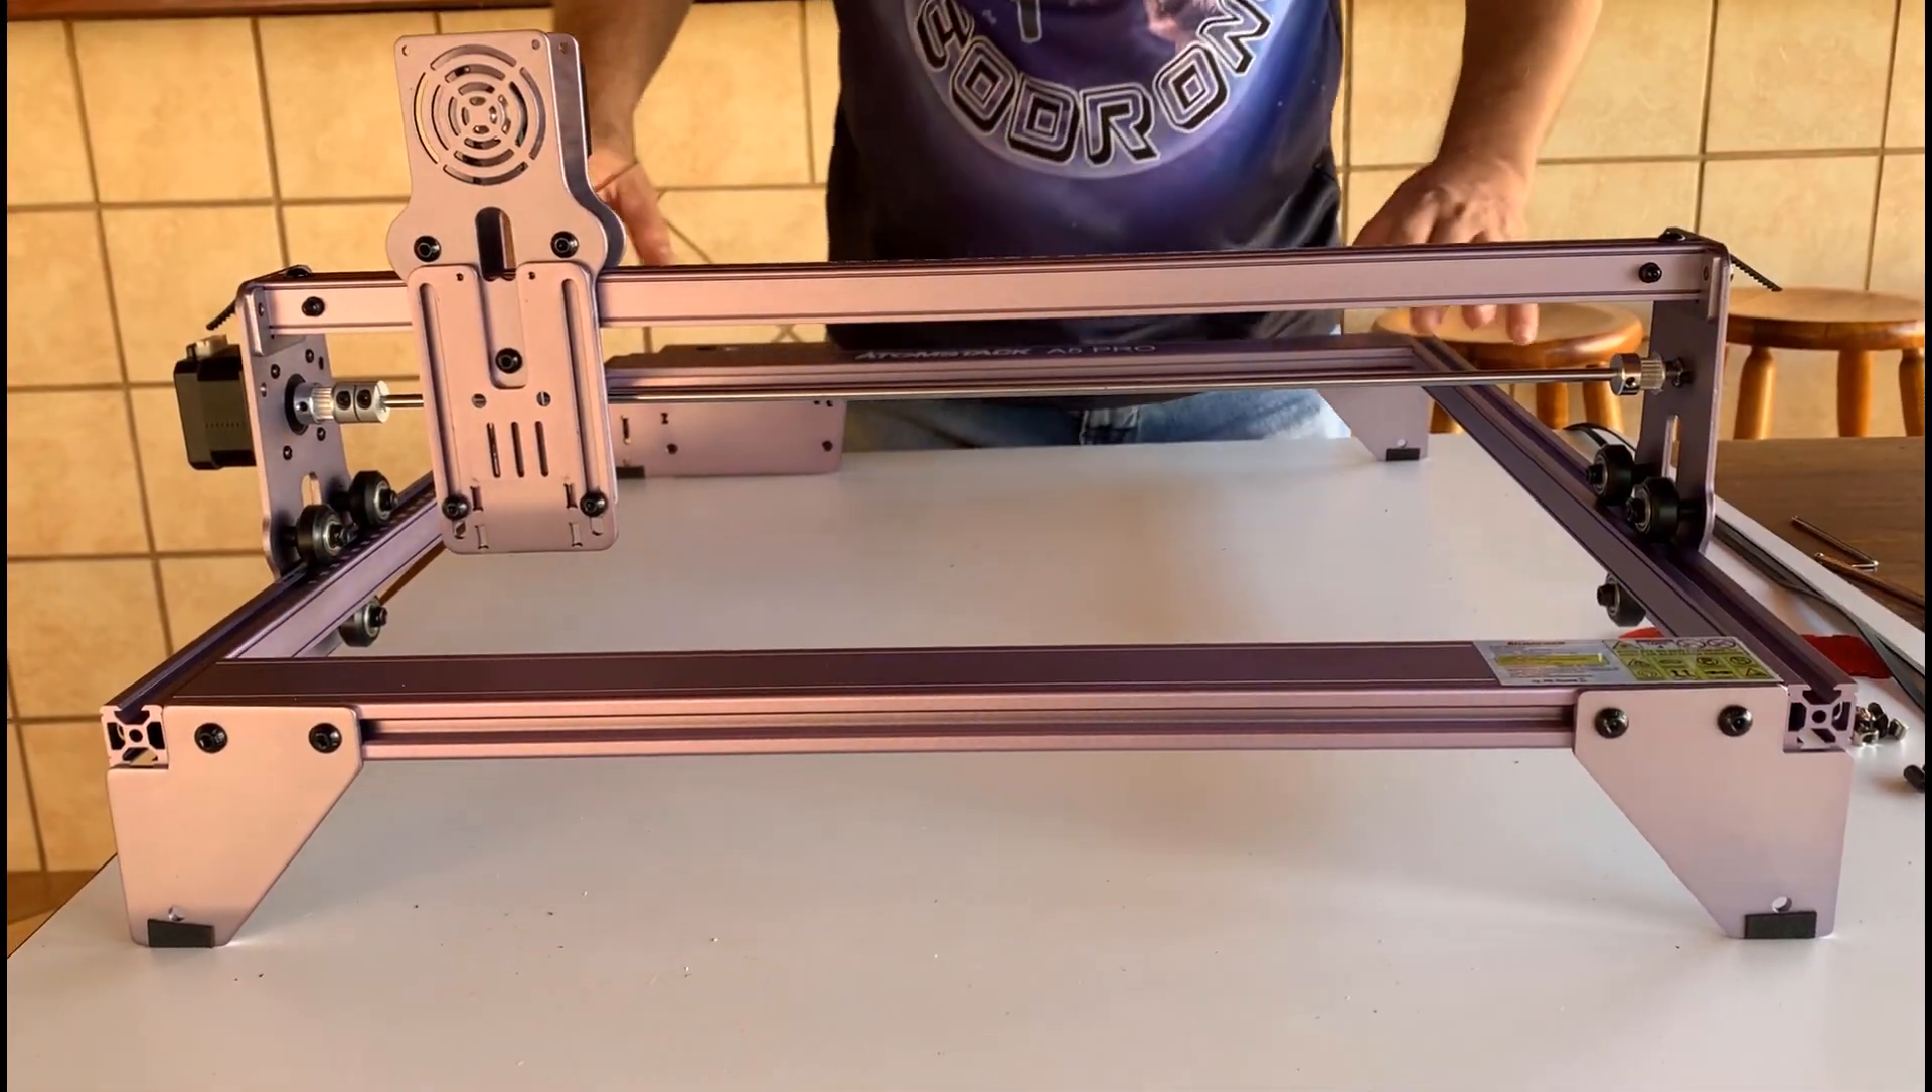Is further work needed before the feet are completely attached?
No.